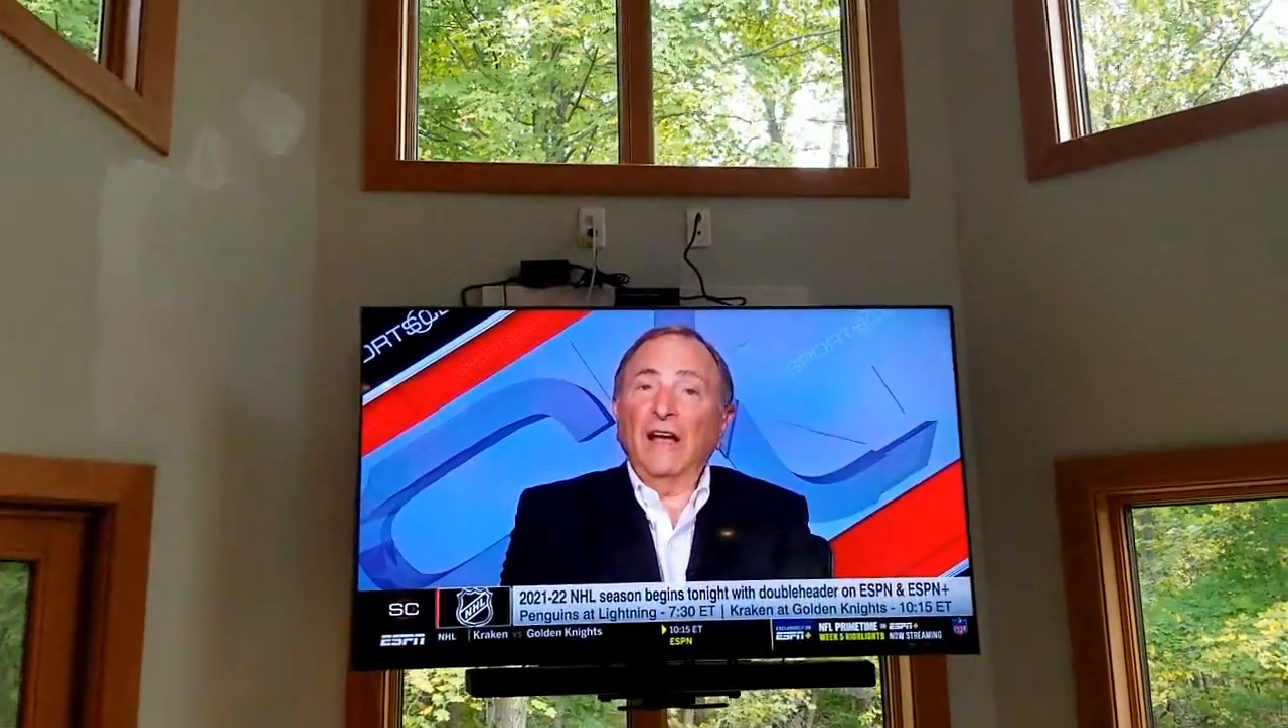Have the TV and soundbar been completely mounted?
Yes.